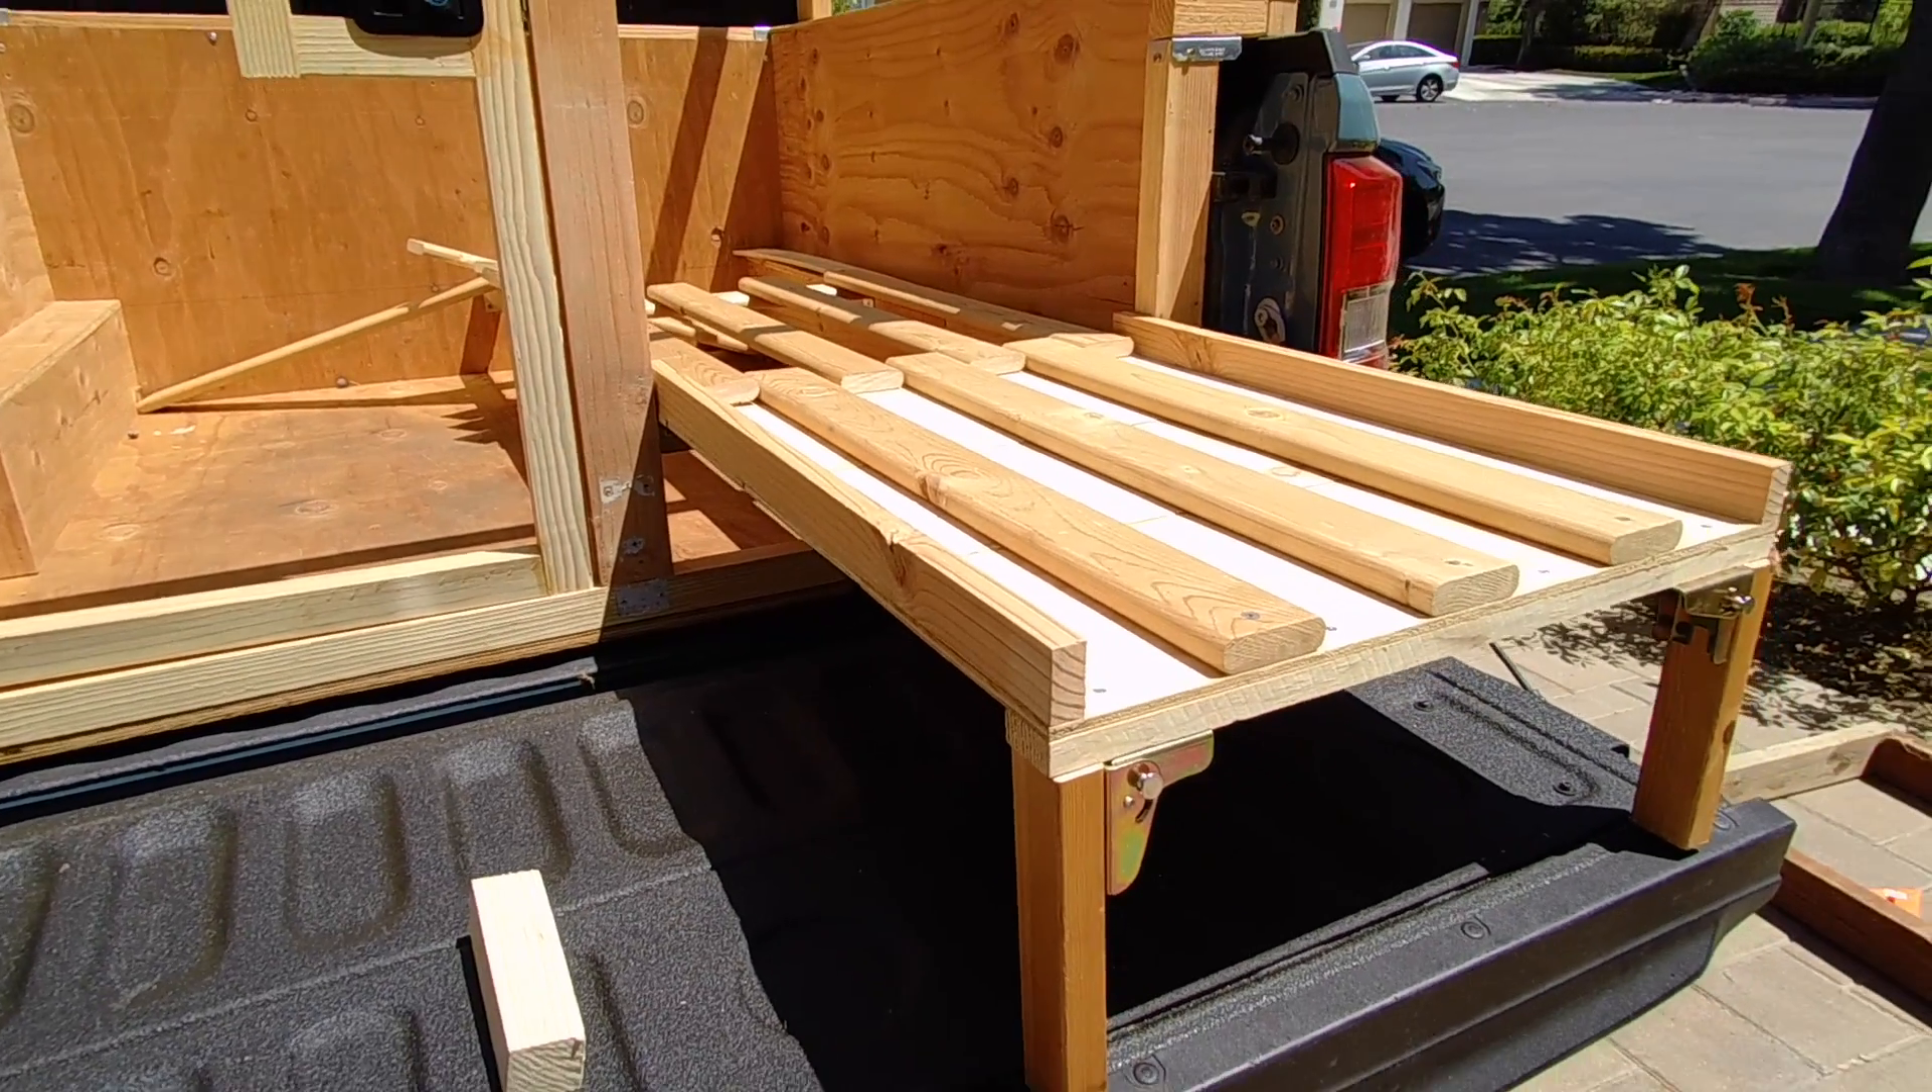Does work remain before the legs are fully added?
No.